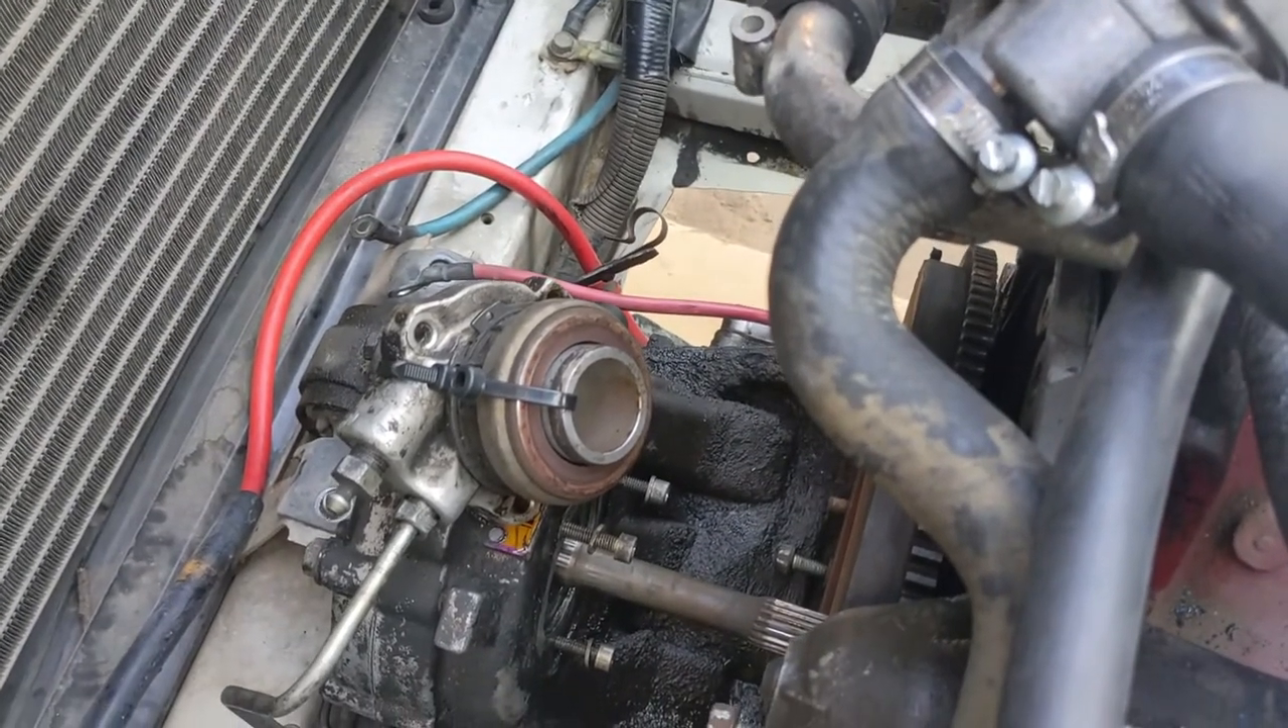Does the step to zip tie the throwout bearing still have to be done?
No.